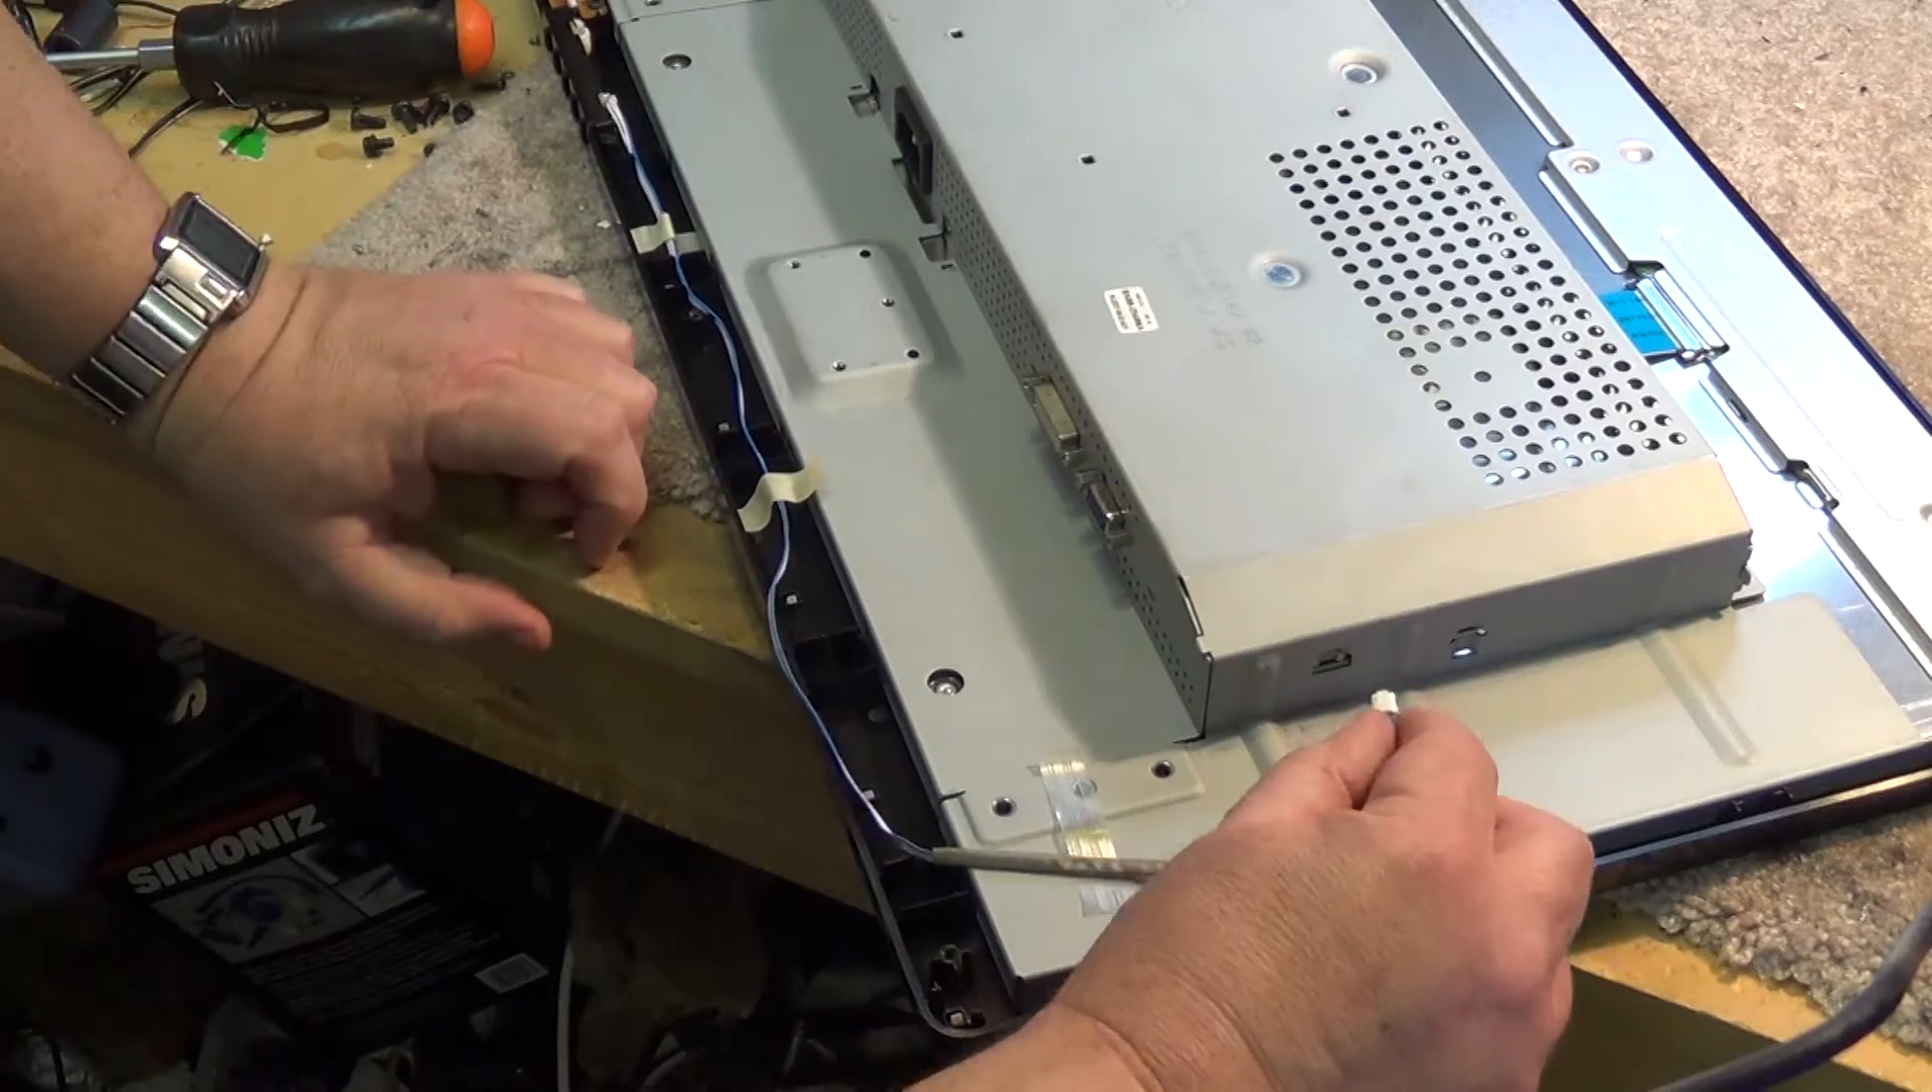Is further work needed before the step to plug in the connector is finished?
Yes.